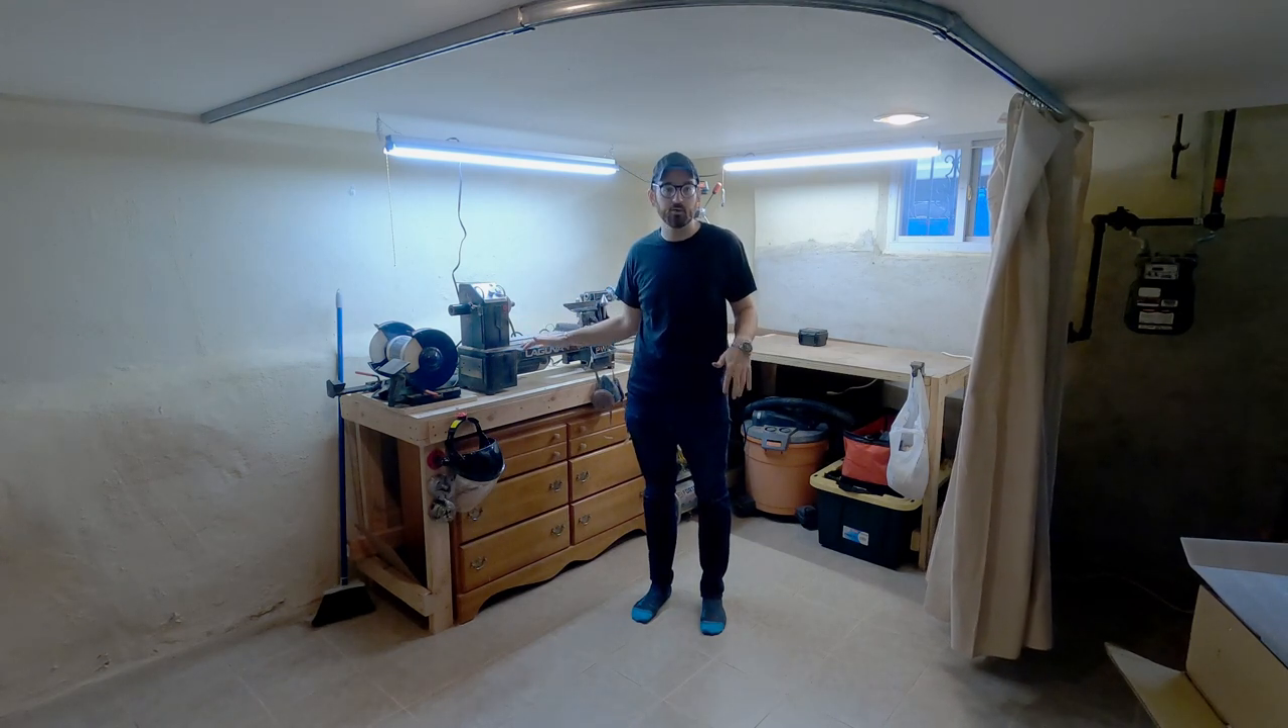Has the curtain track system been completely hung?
Yes.